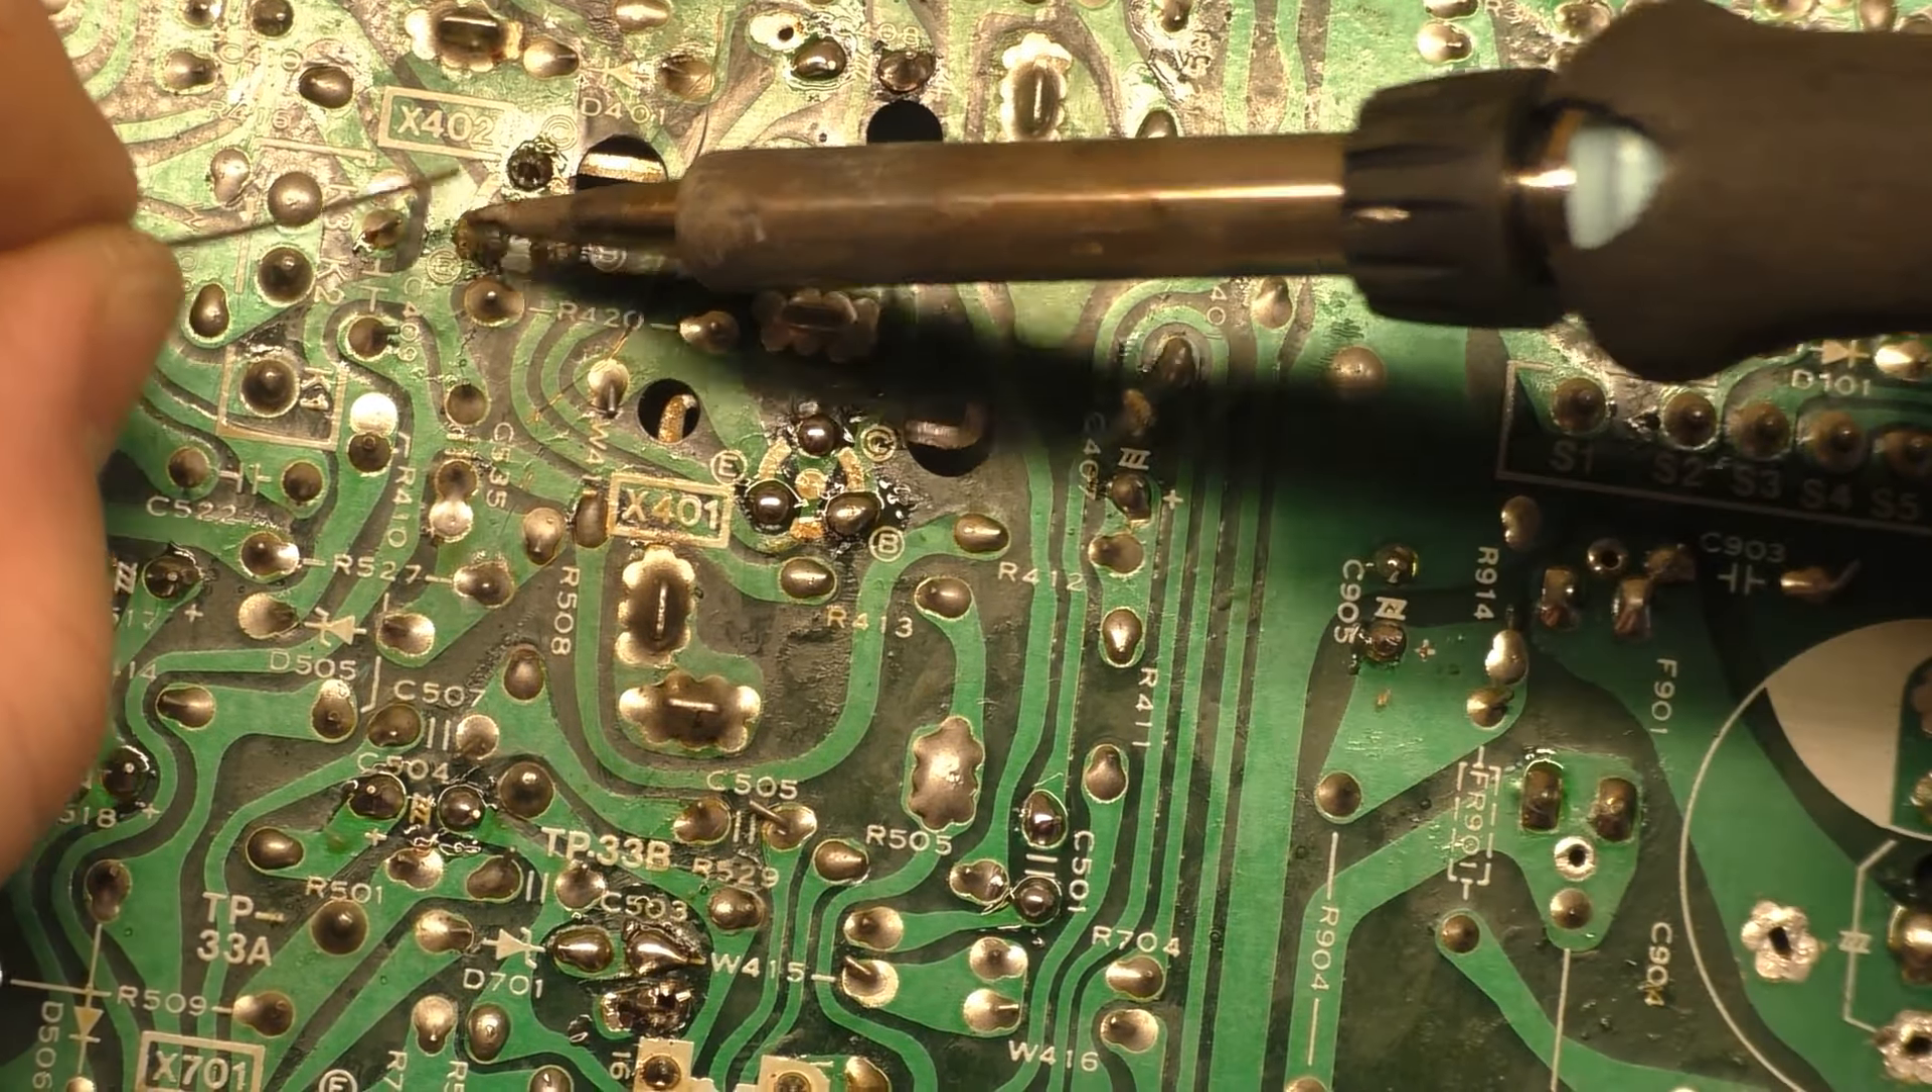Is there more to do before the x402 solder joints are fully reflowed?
Yes.